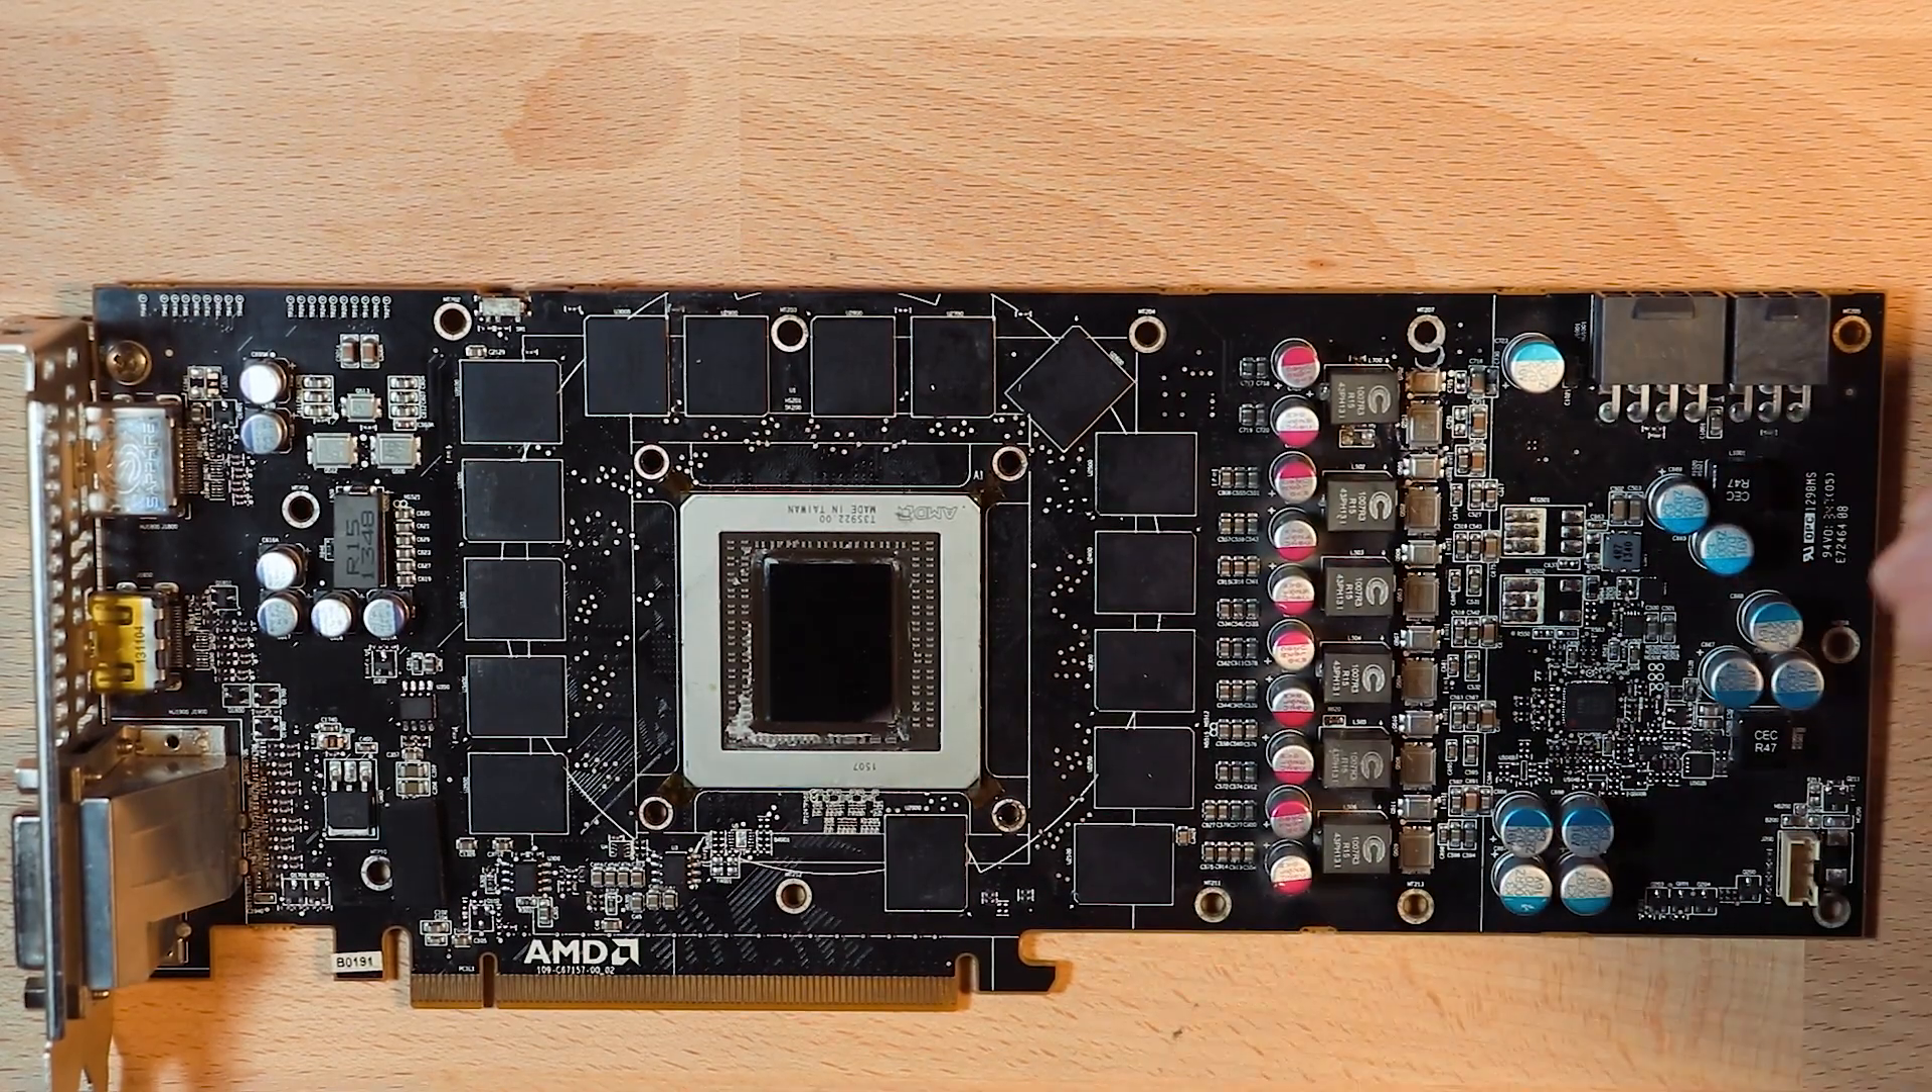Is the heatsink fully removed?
Yes.